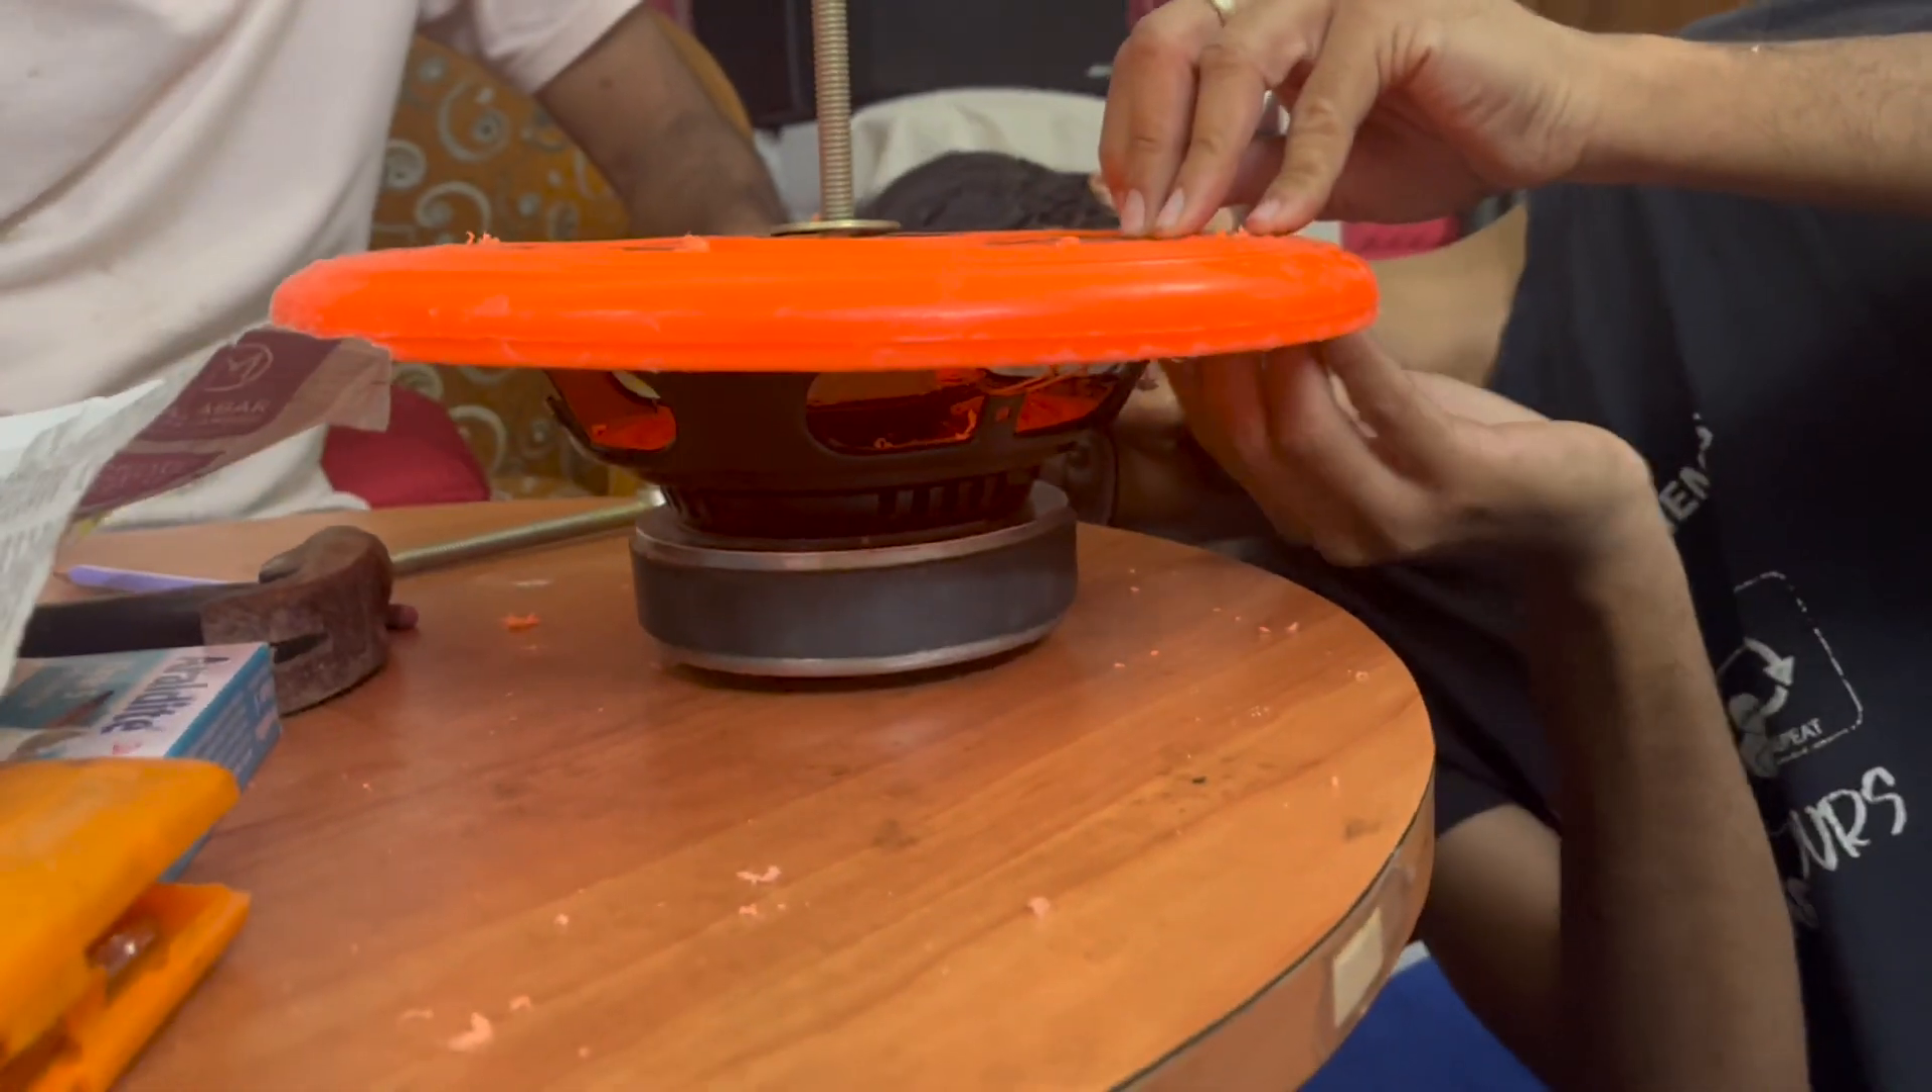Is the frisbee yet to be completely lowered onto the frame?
No.